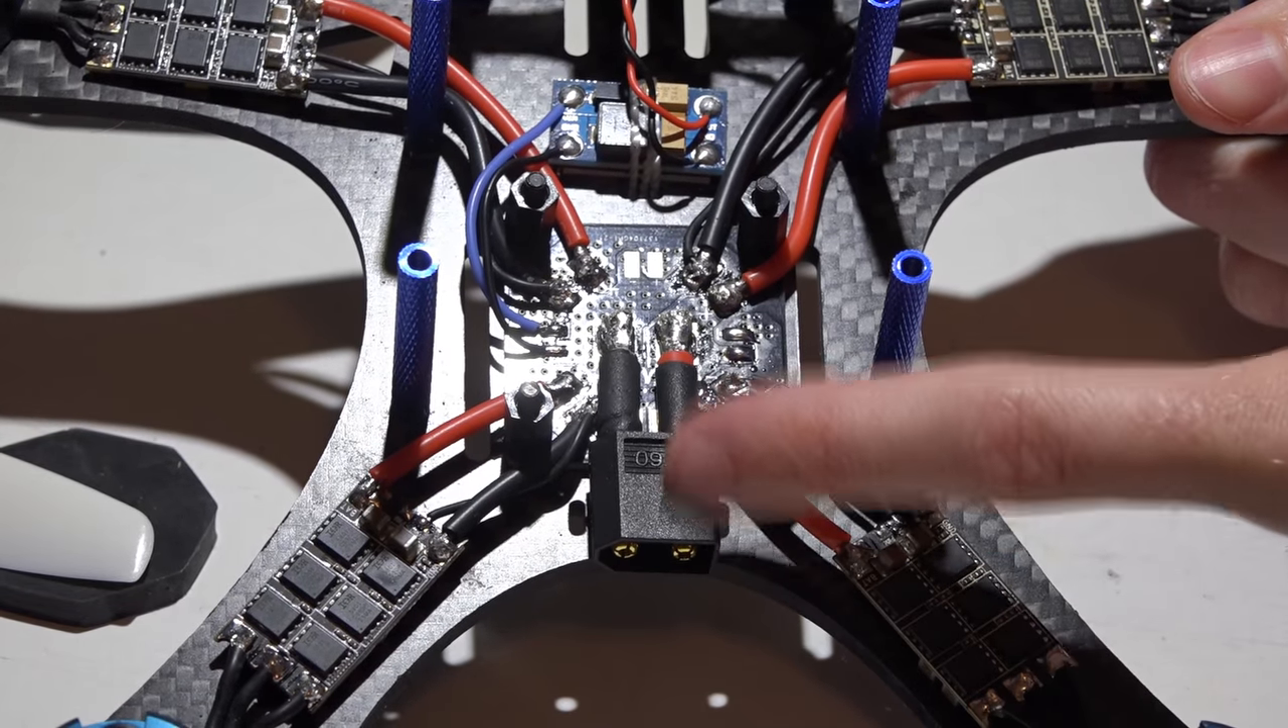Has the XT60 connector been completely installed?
Yes.